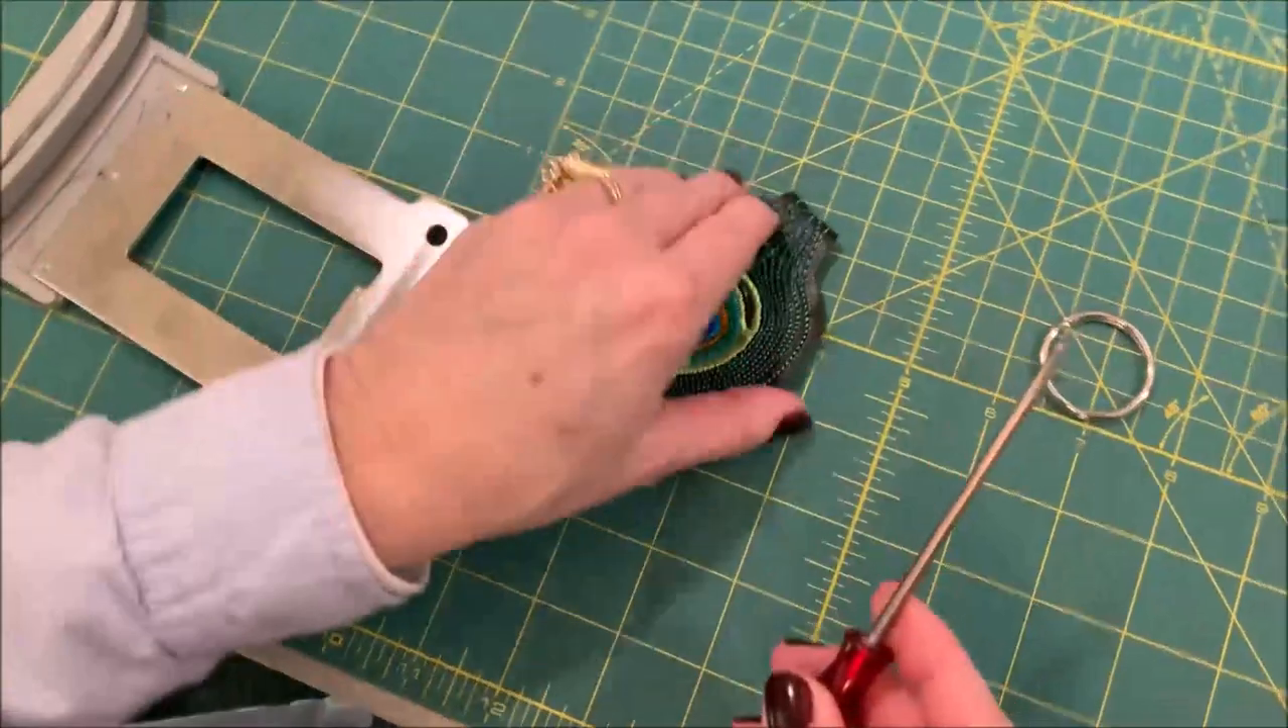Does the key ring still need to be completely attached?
Yes.